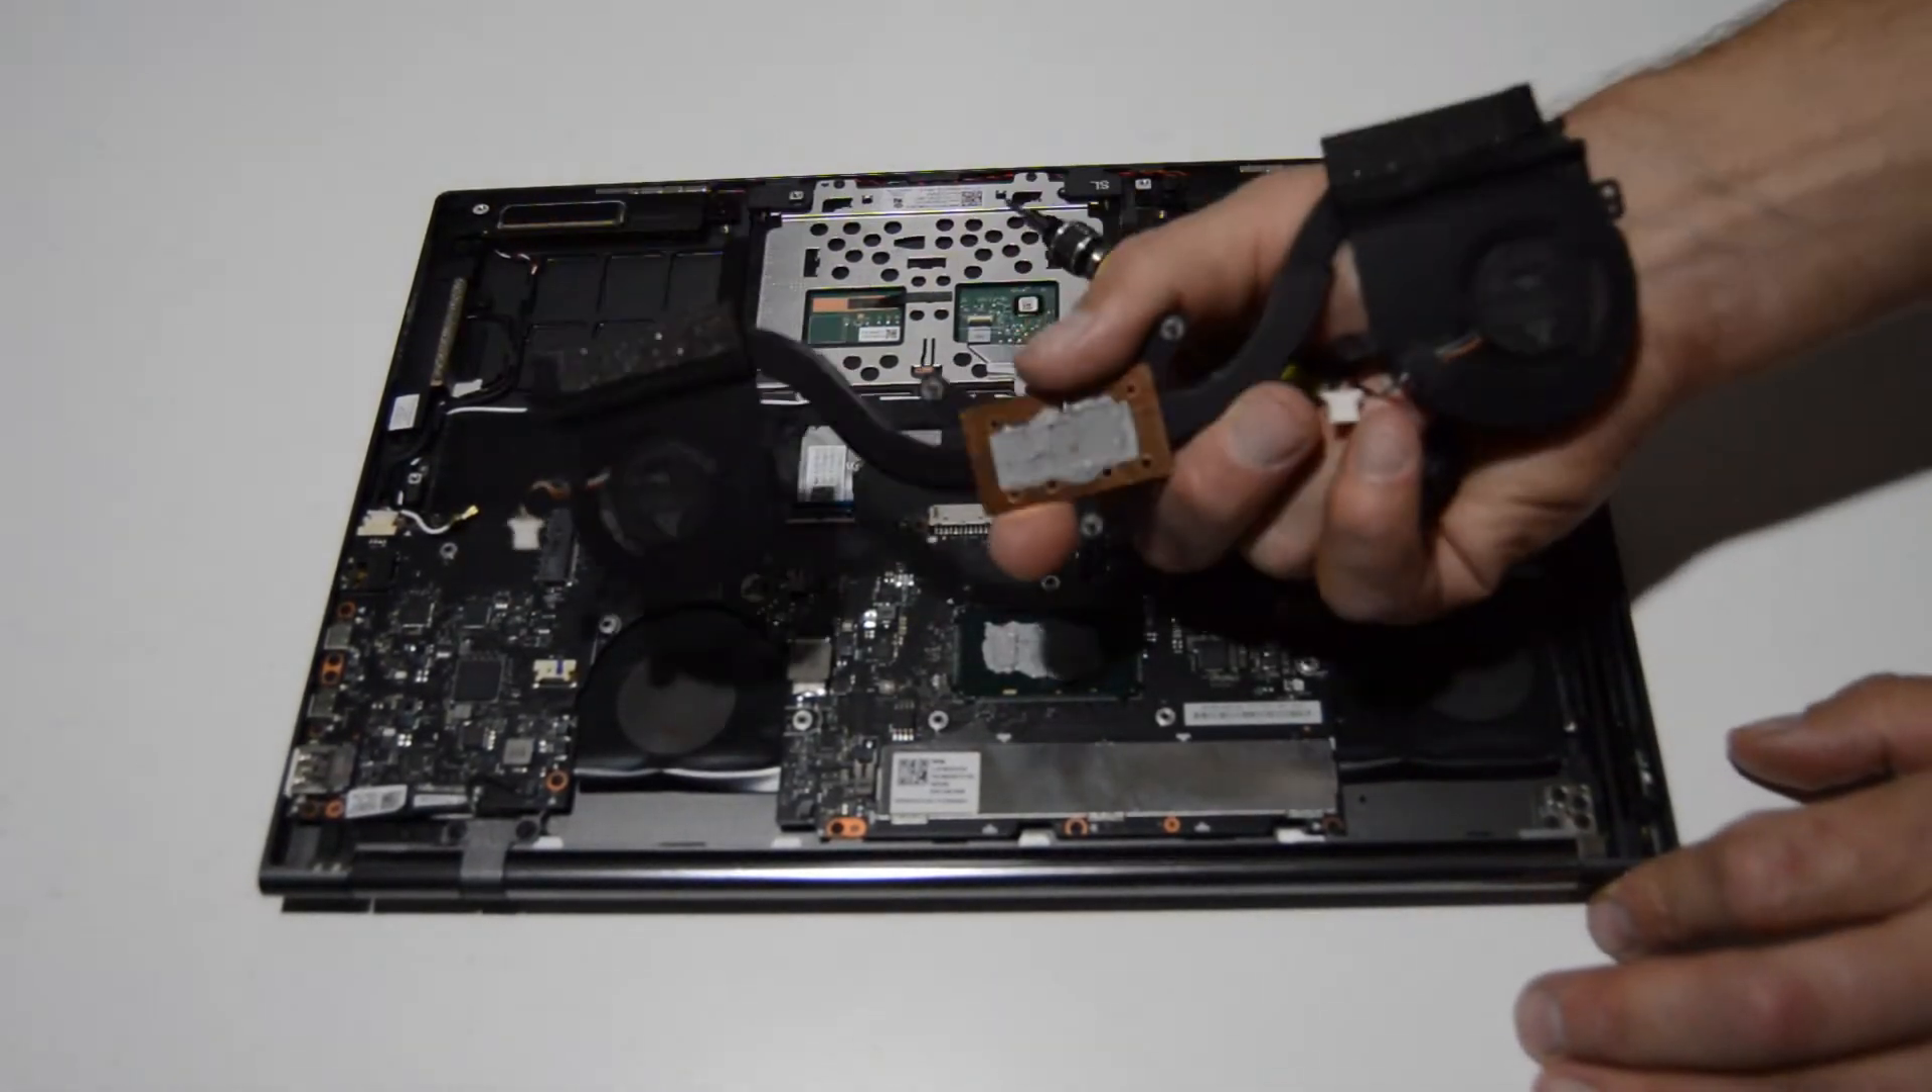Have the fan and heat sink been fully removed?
Yes.